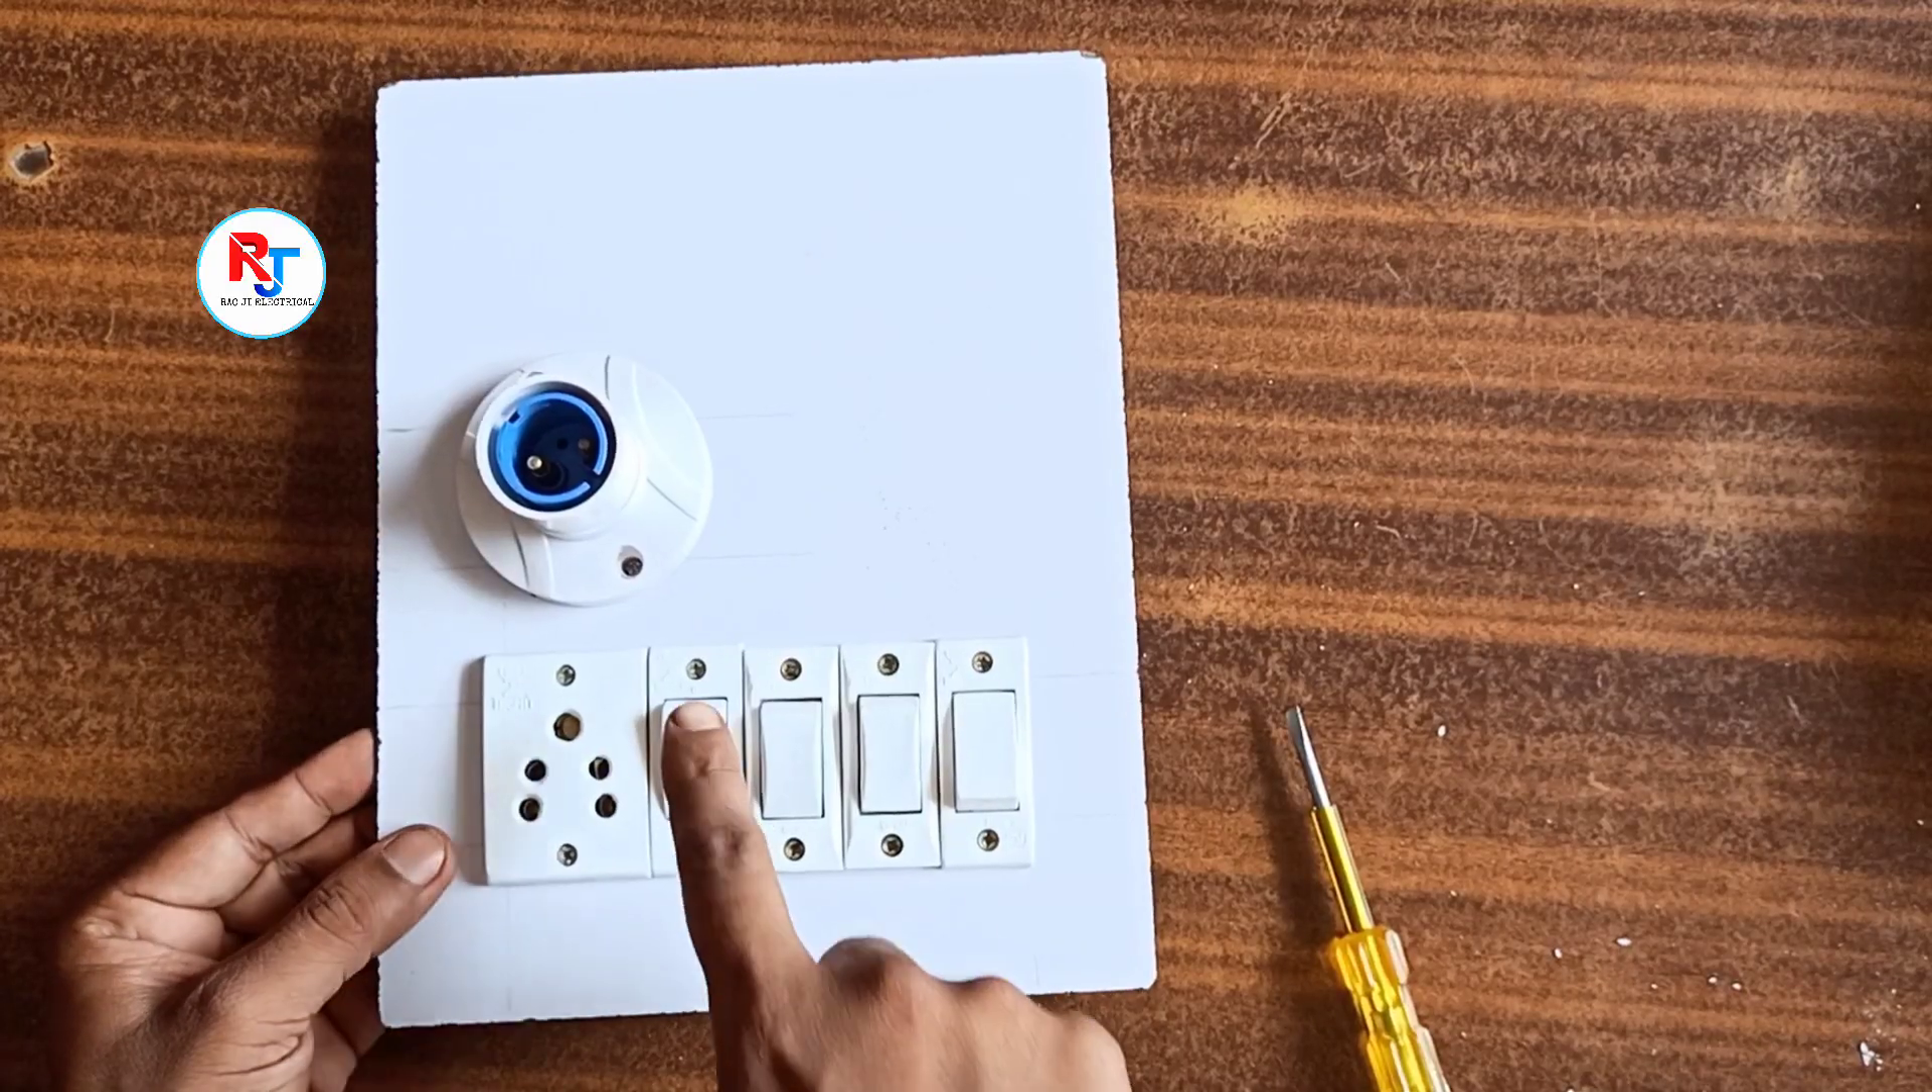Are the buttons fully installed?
Yes.